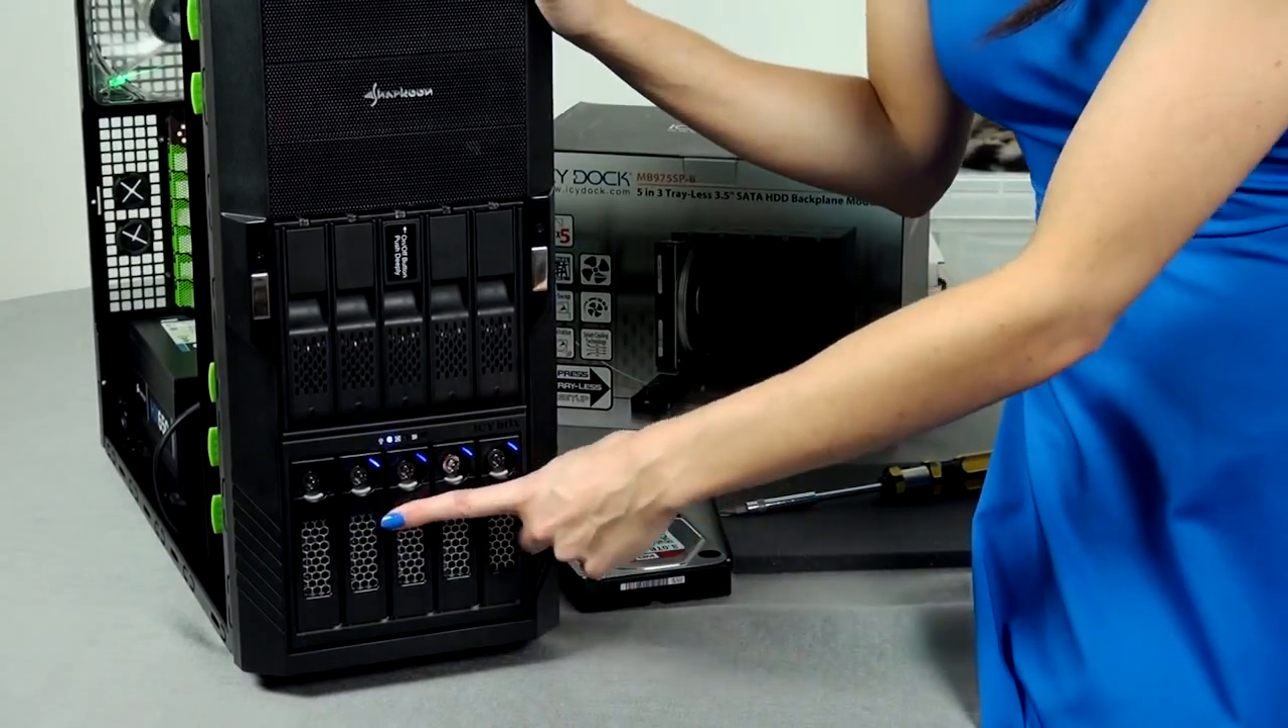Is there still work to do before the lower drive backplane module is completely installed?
No.